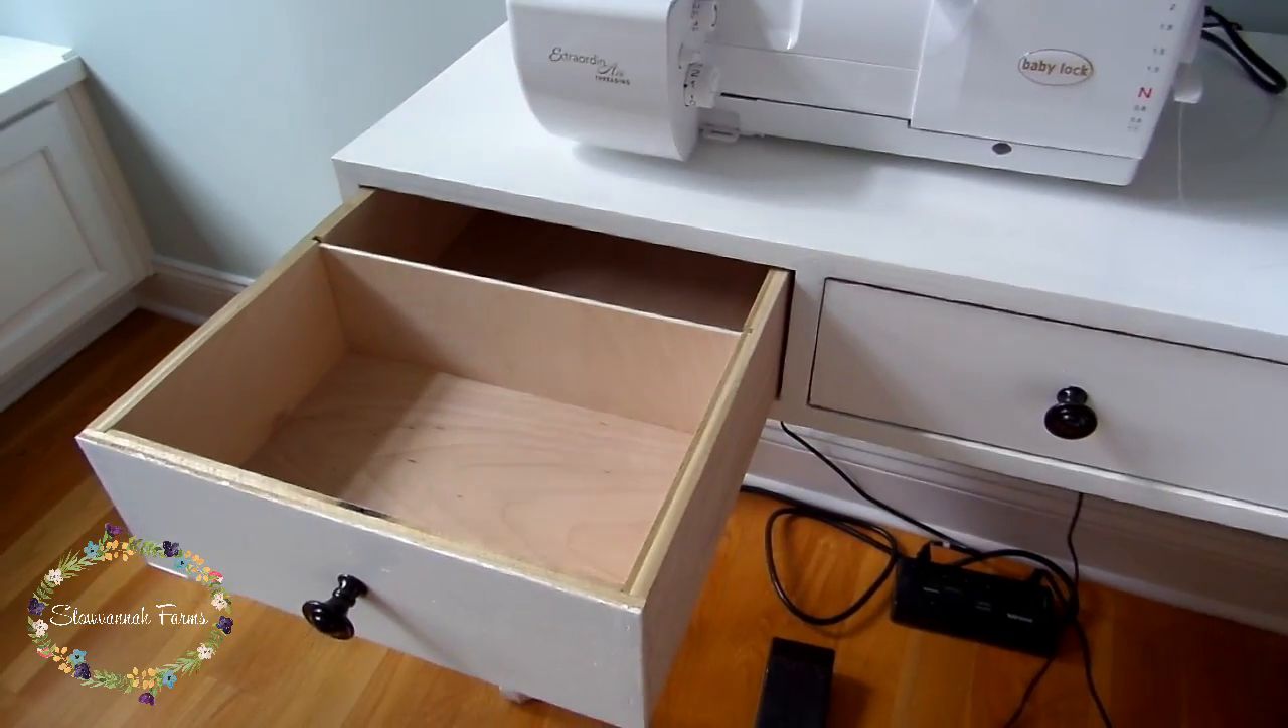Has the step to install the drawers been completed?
Yes.